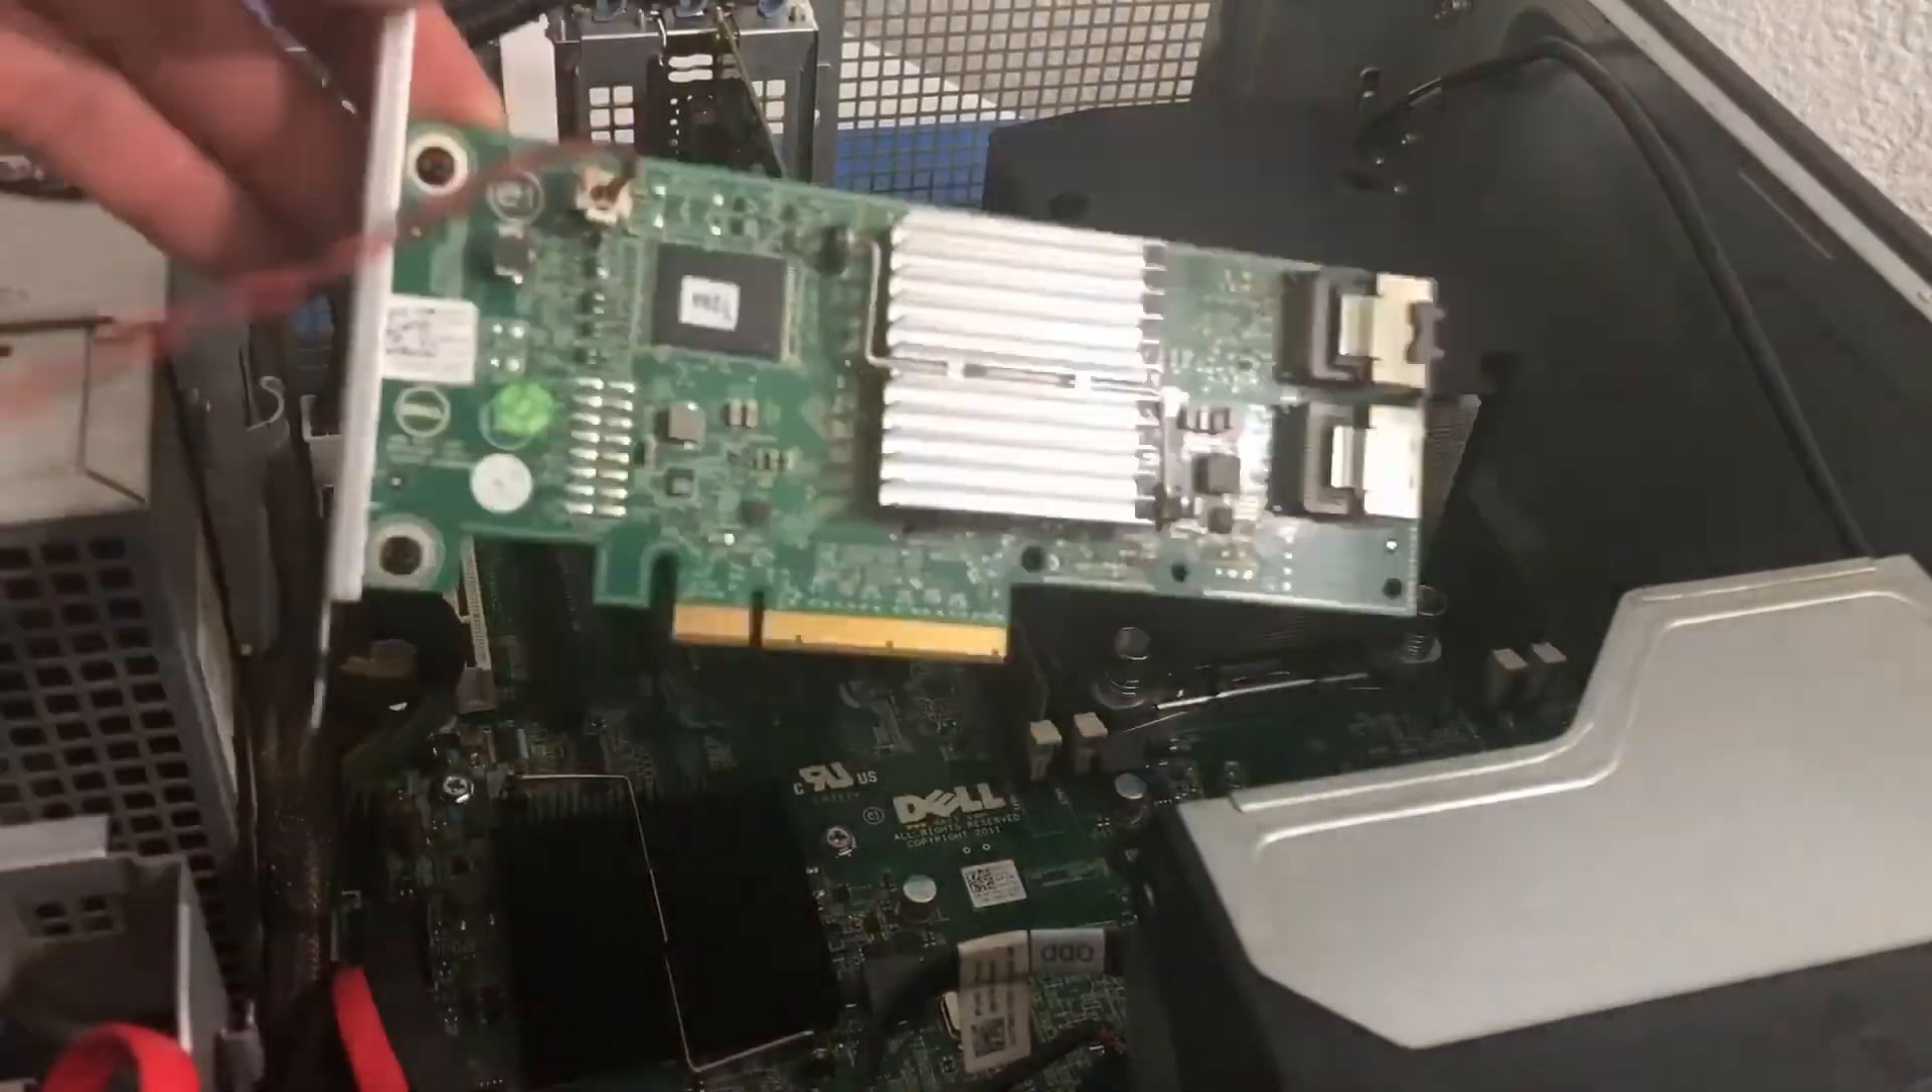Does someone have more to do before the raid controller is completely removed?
No.